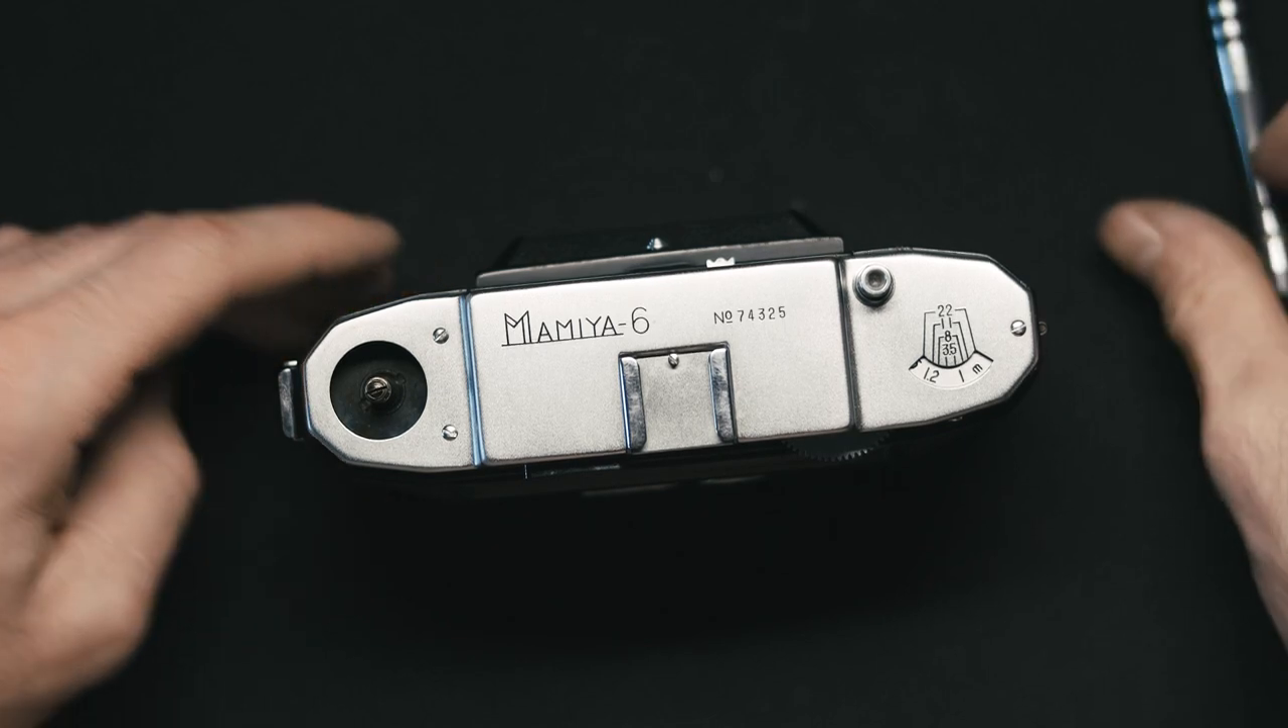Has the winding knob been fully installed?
No.